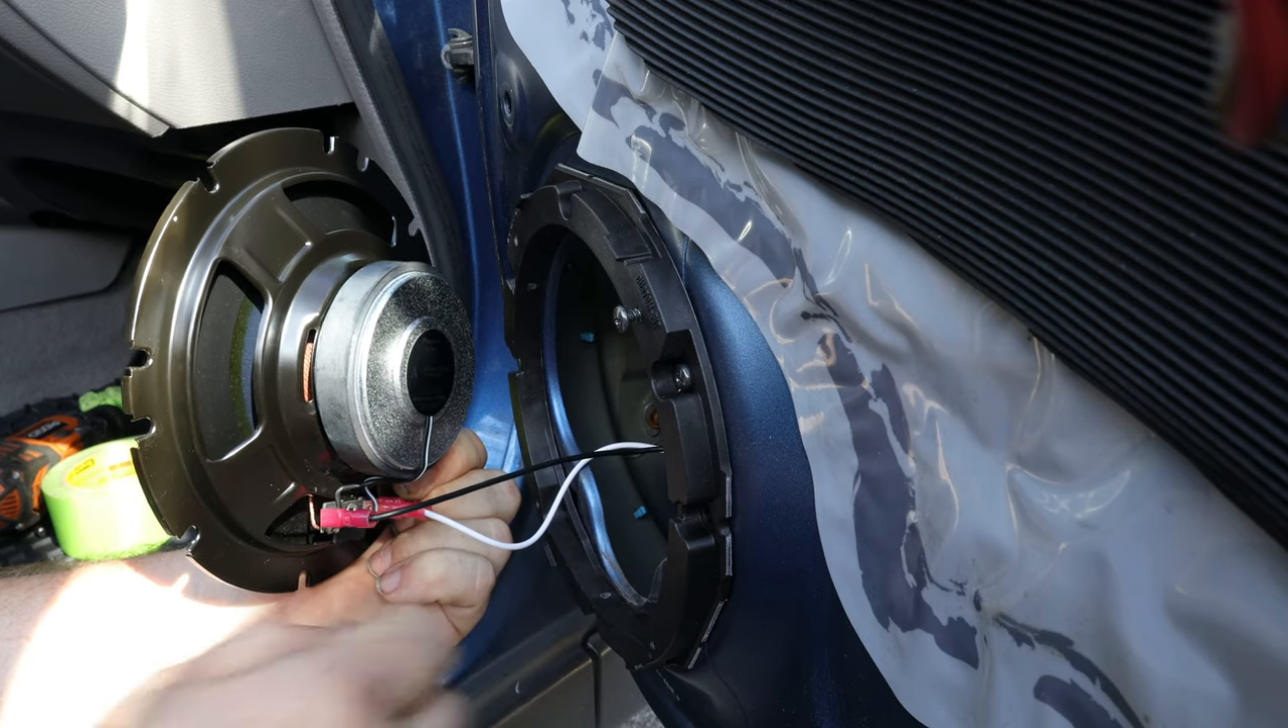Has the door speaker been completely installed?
No.